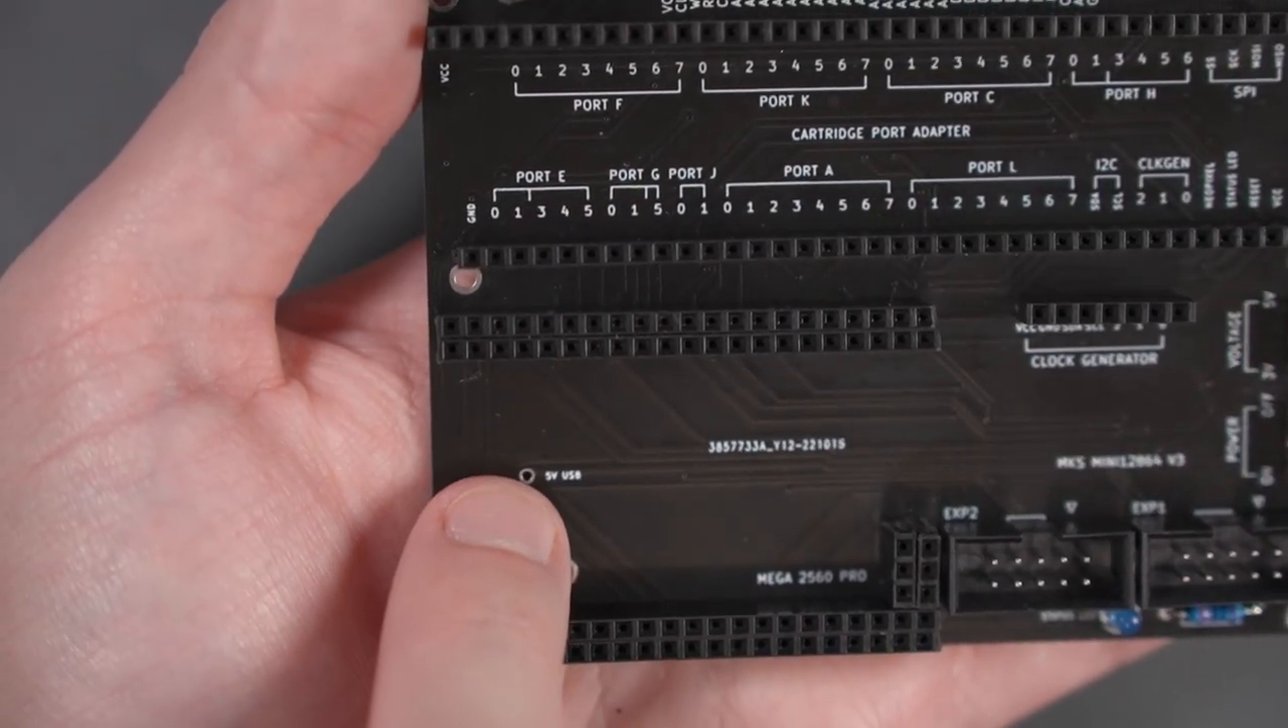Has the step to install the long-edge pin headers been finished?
Yes.